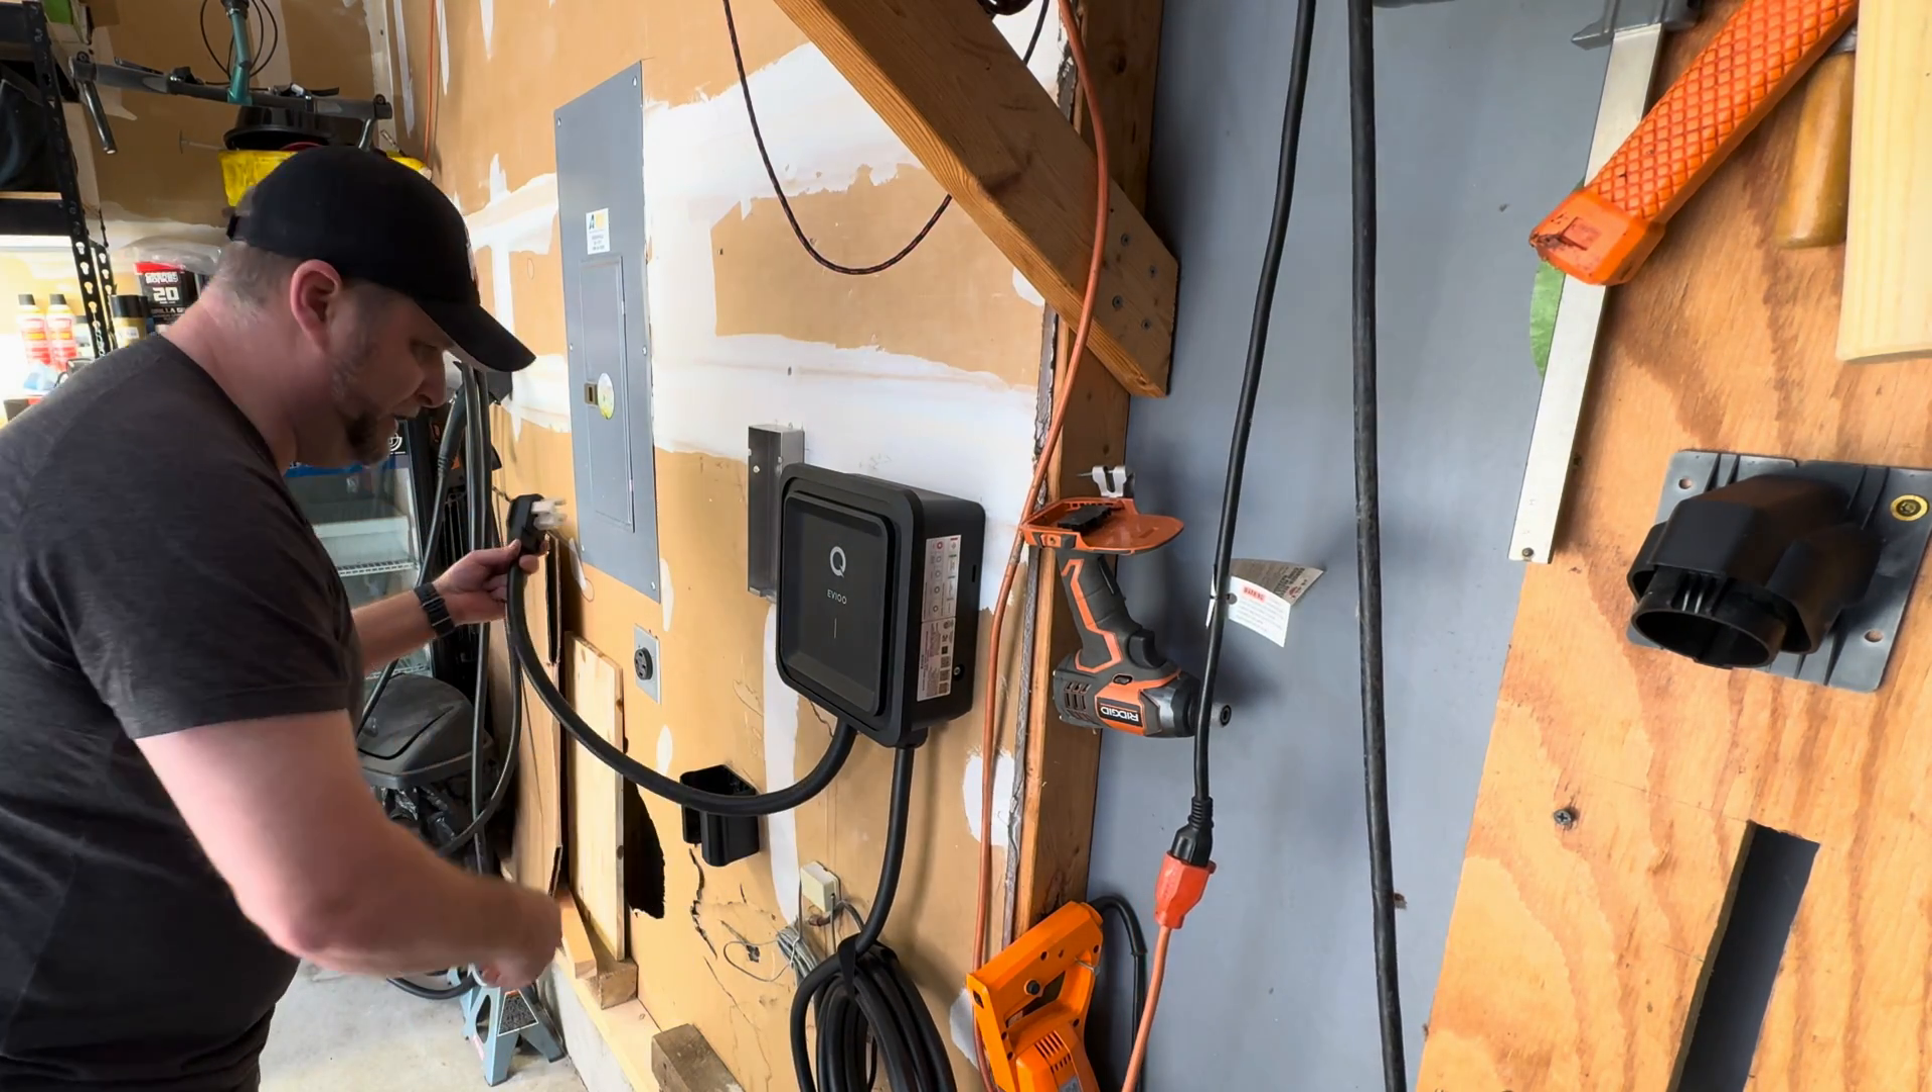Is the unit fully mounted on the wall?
Yes.